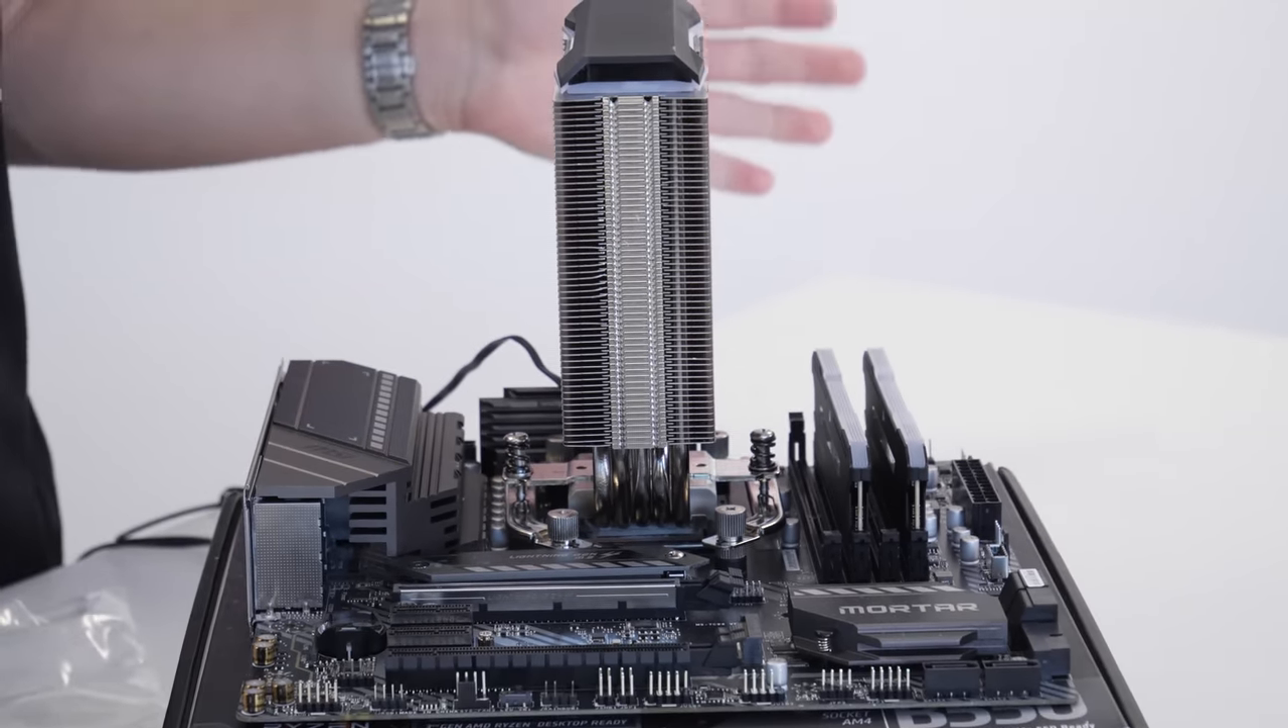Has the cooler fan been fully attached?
No.